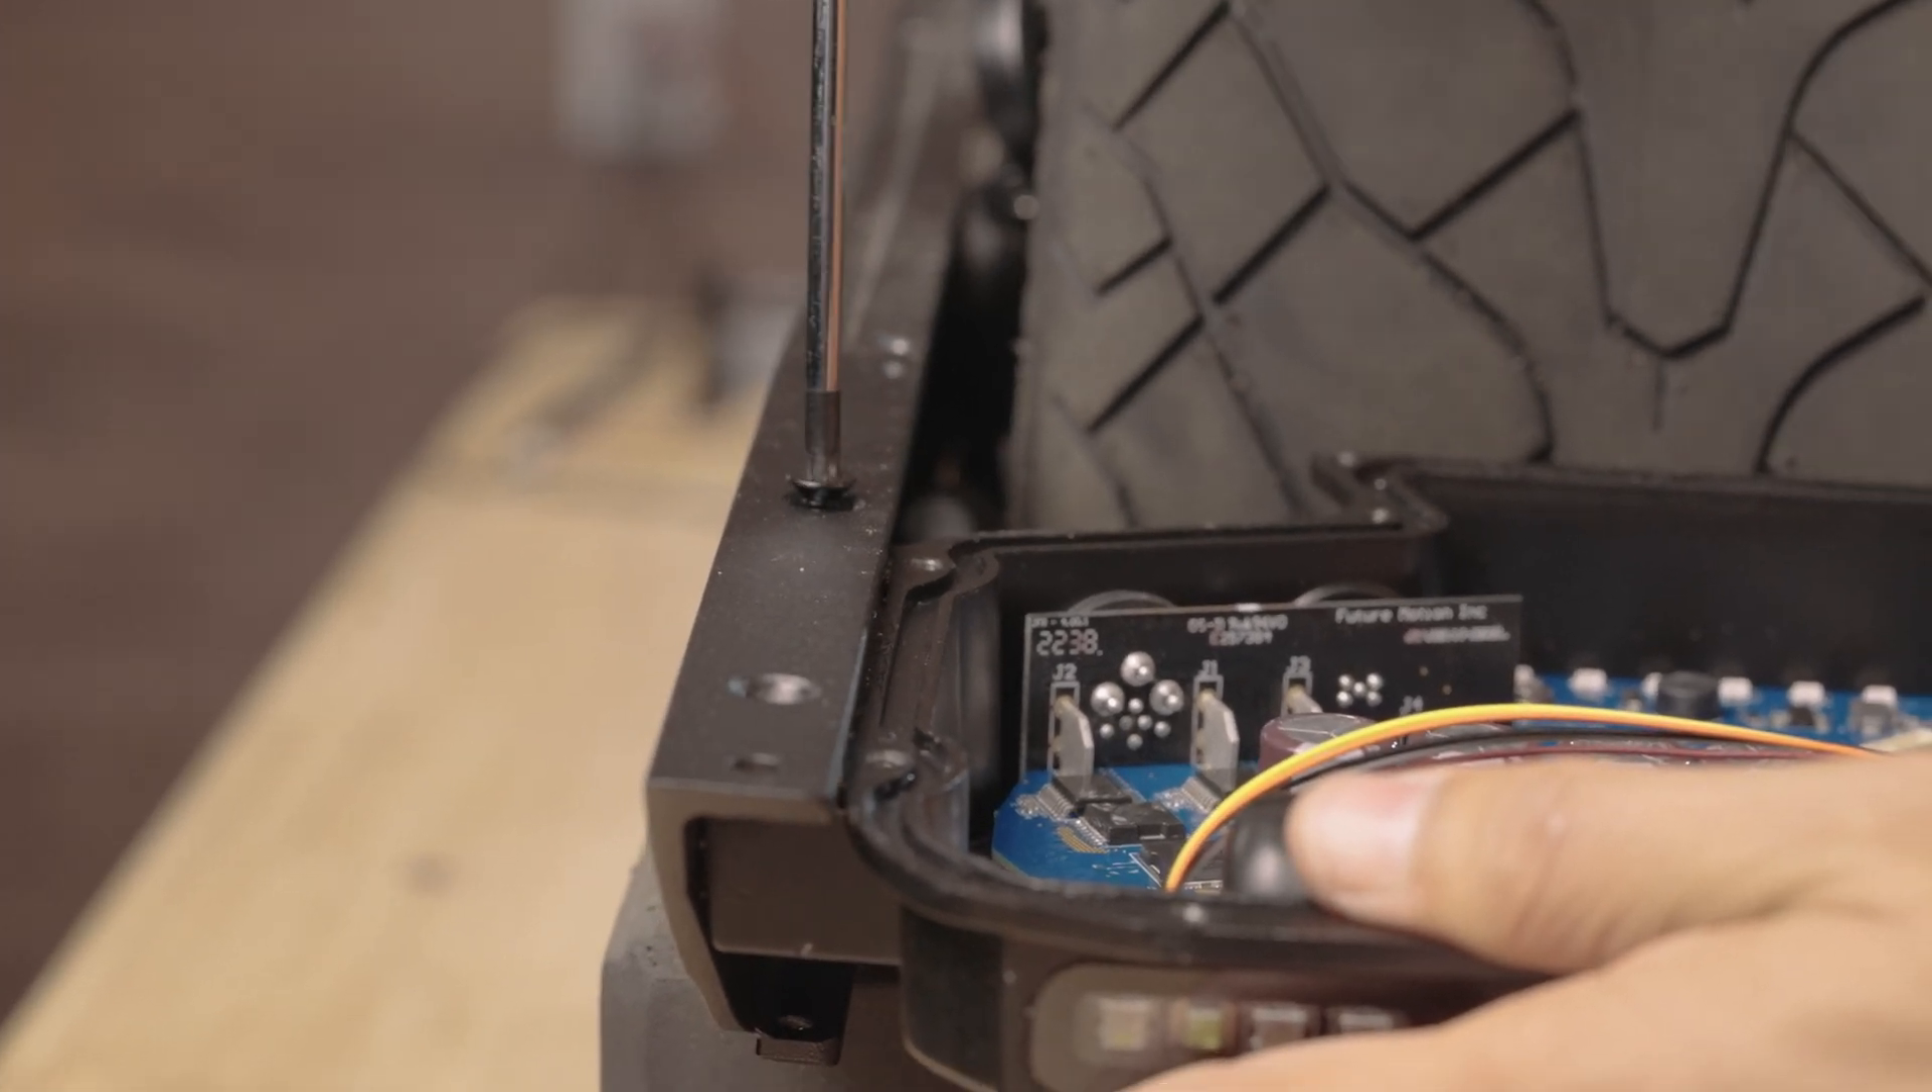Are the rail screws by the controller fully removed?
No.